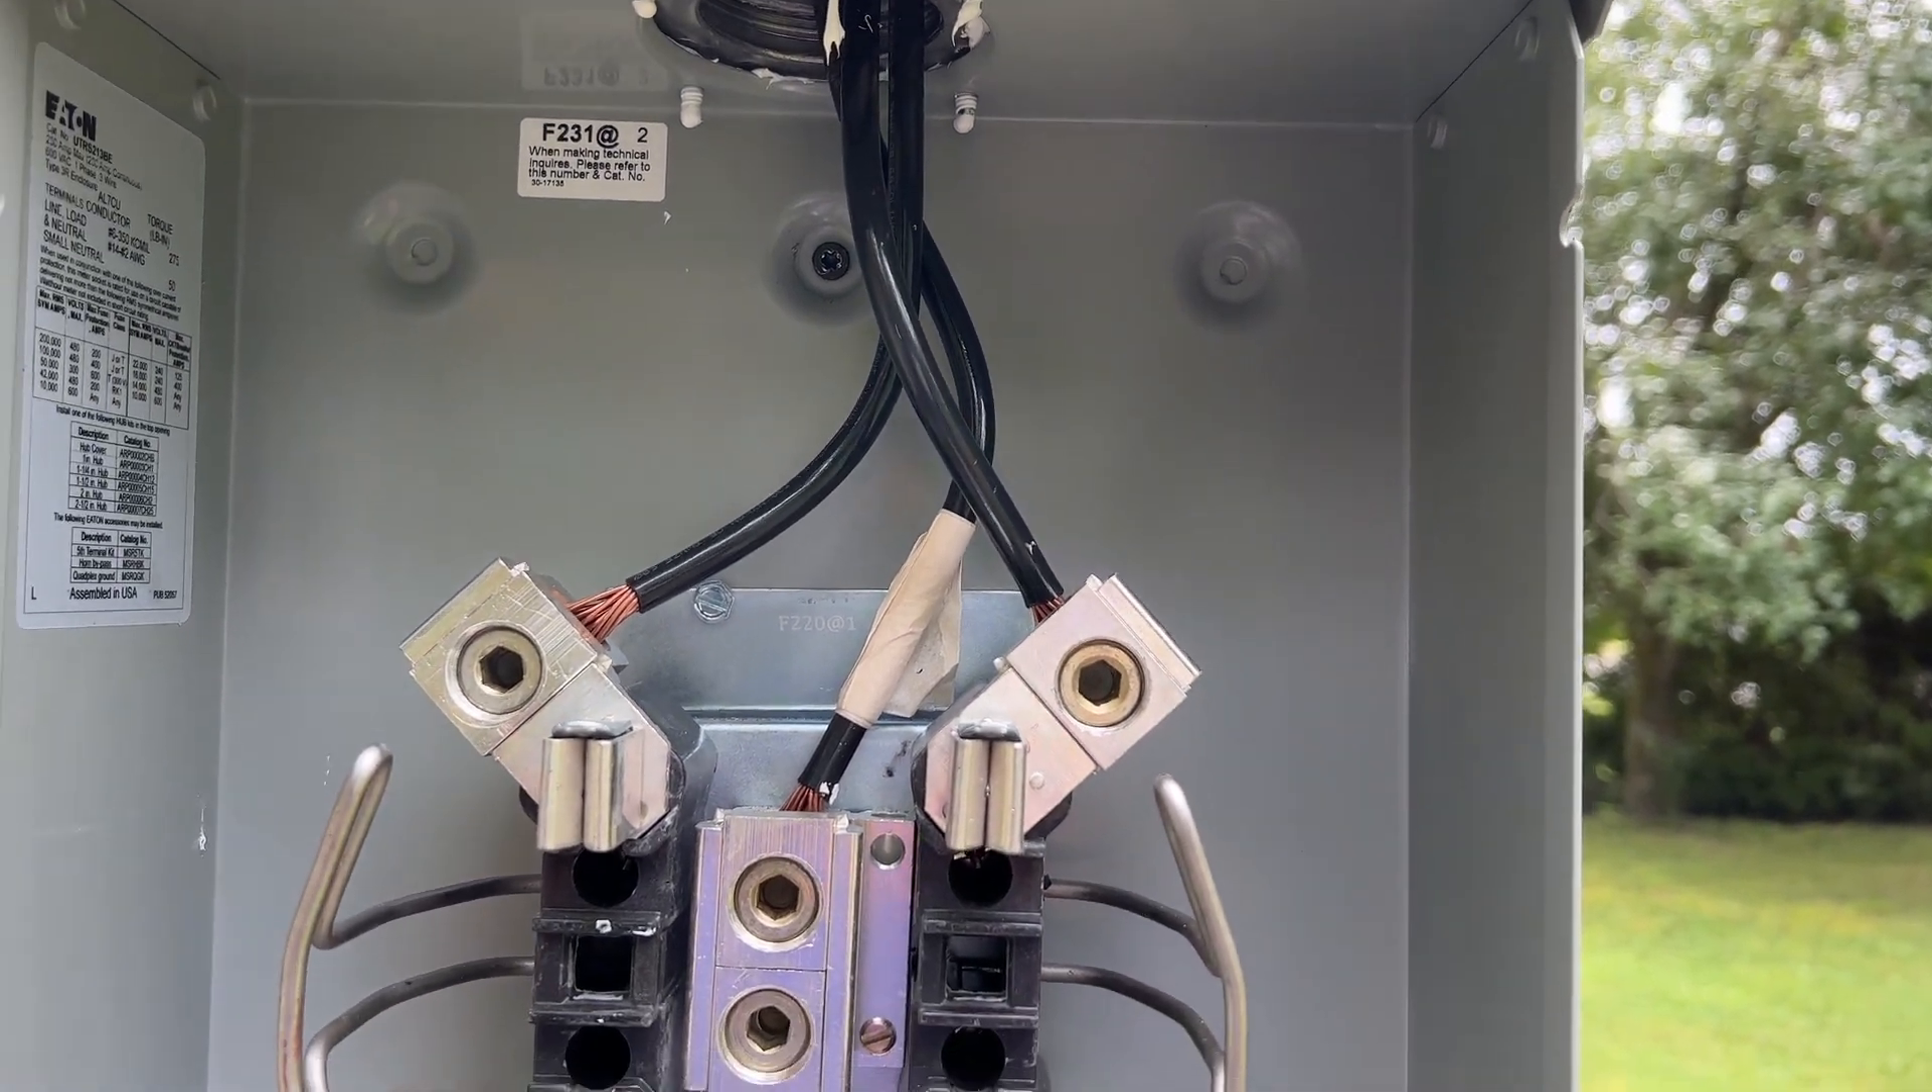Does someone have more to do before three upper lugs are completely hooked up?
No.